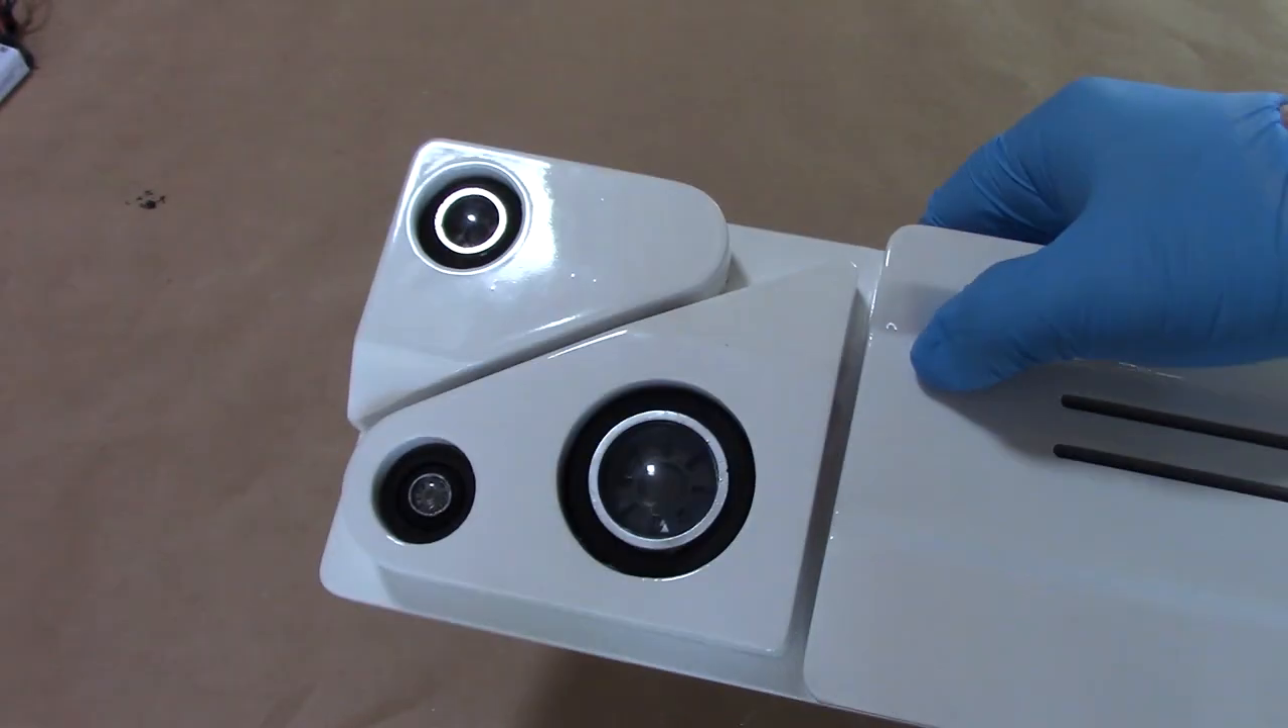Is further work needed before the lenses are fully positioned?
No.